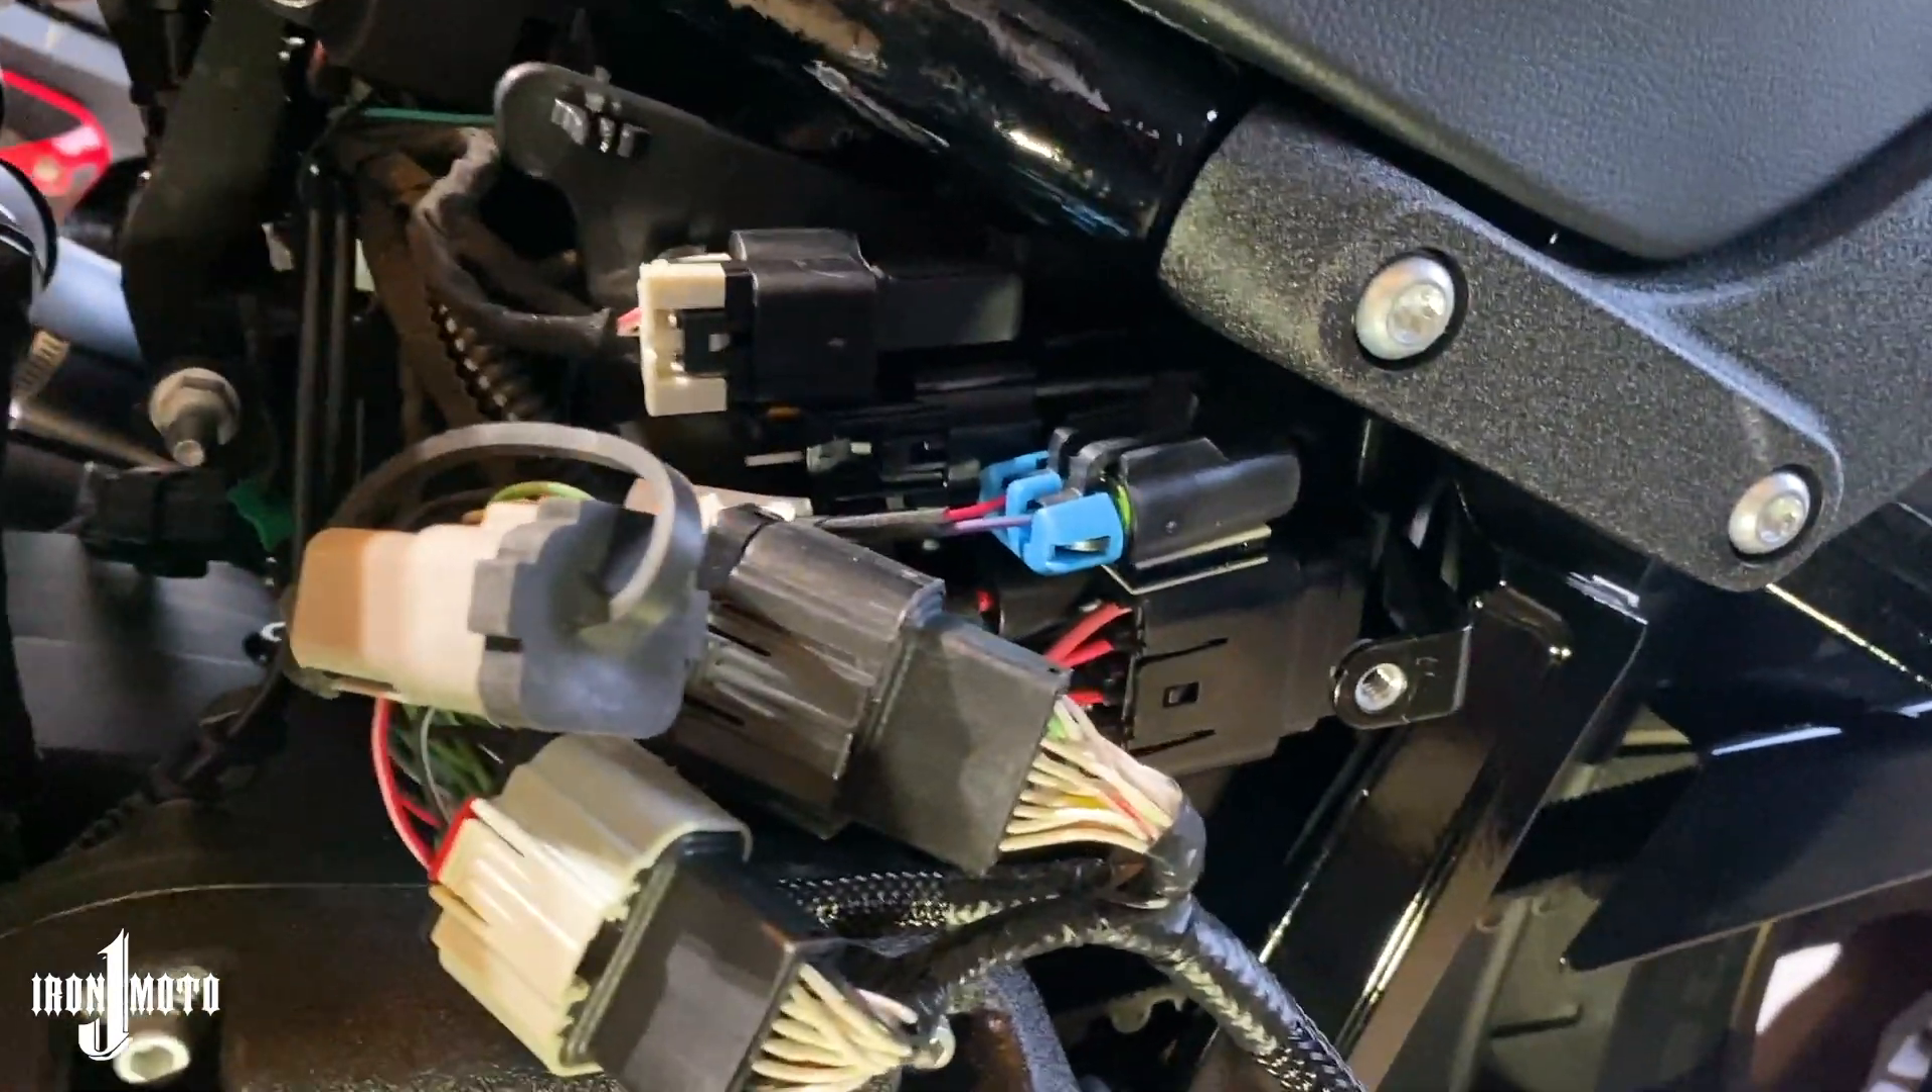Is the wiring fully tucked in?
No.